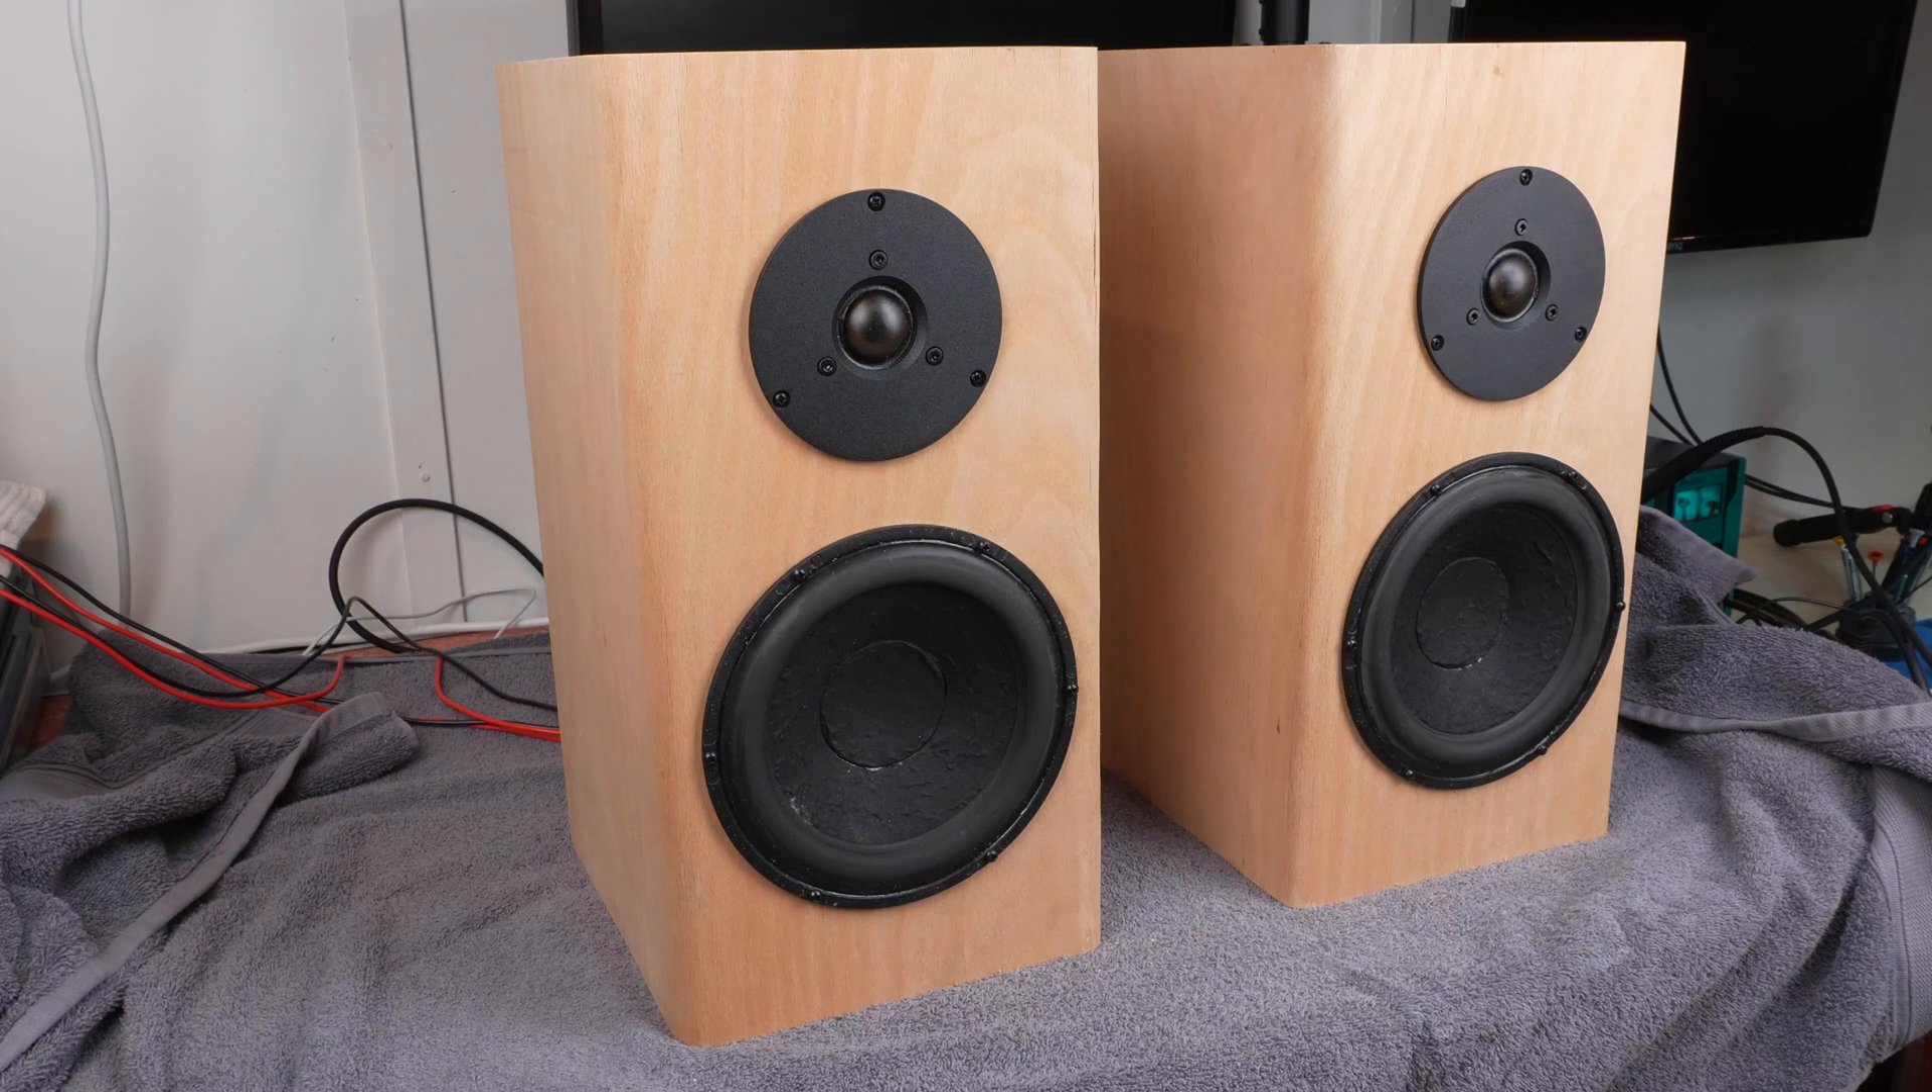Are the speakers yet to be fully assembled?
No.